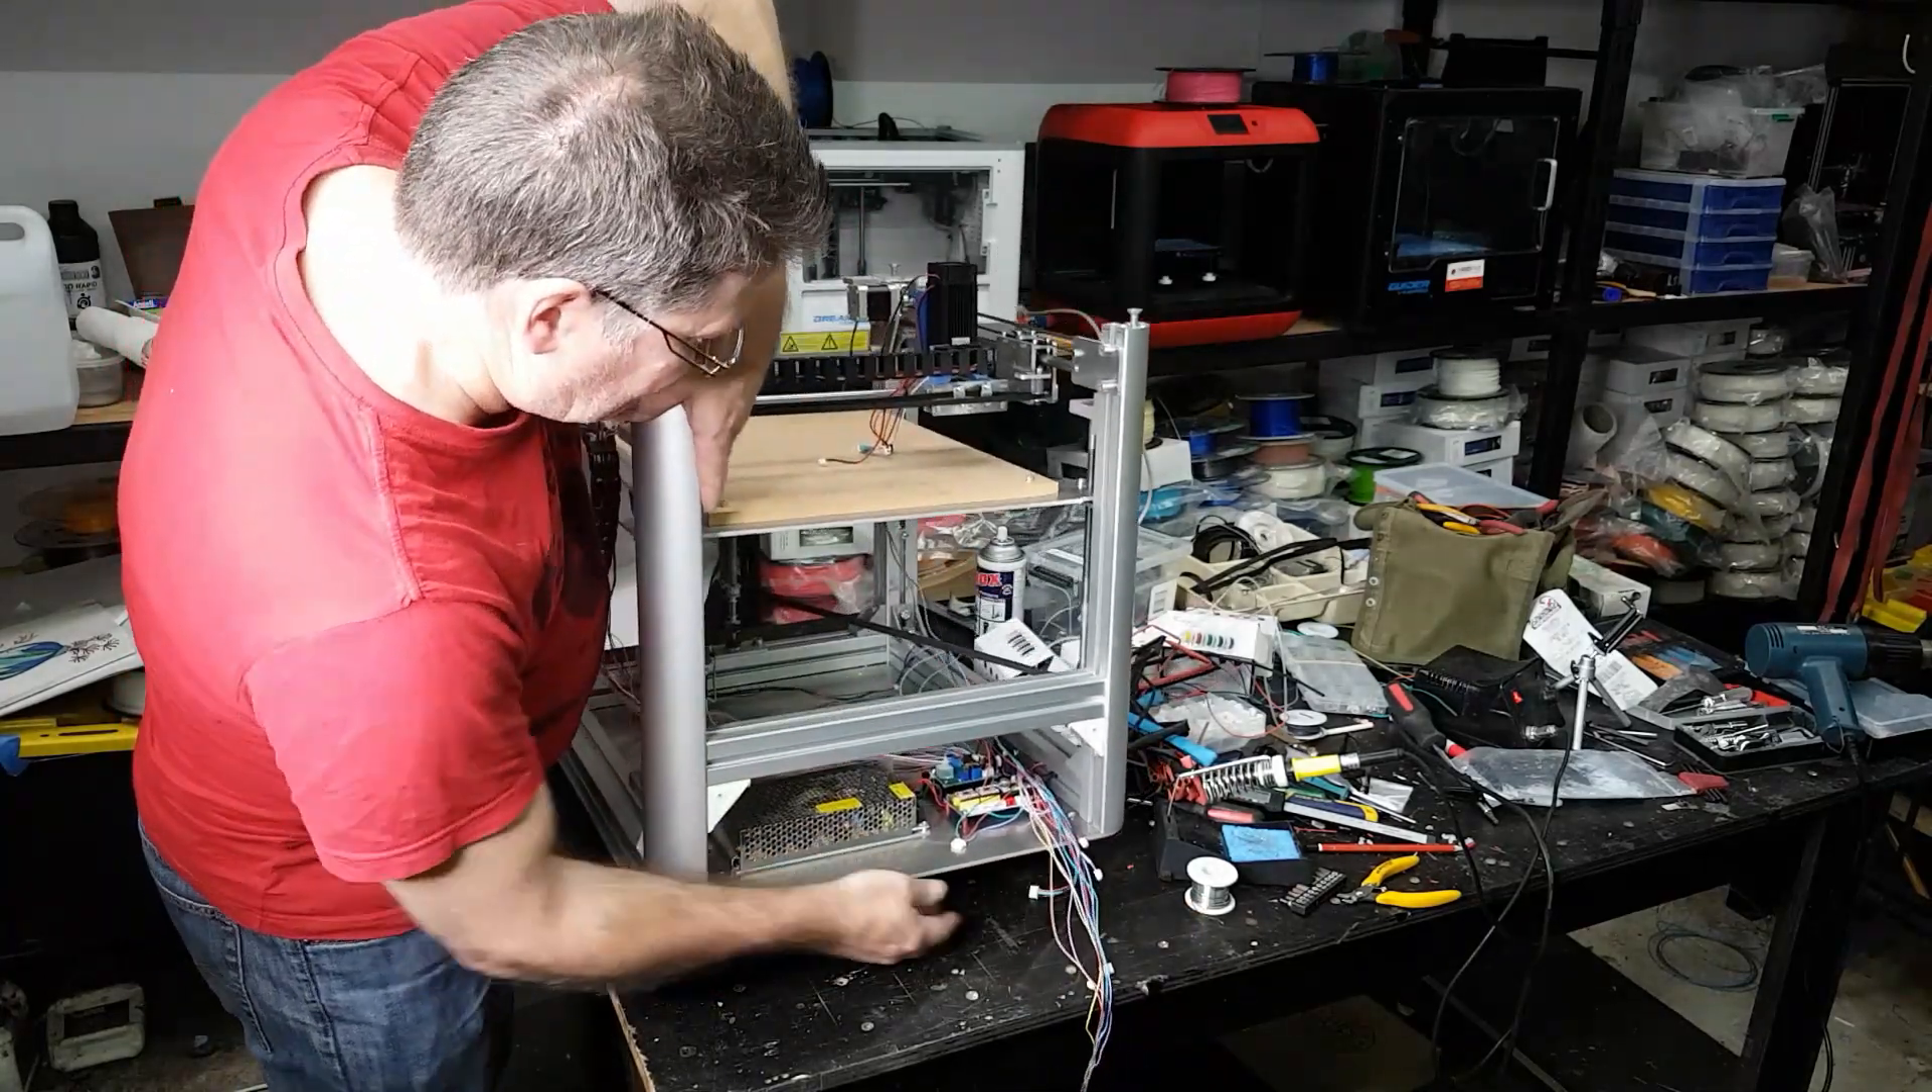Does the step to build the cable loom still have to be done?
Yes.